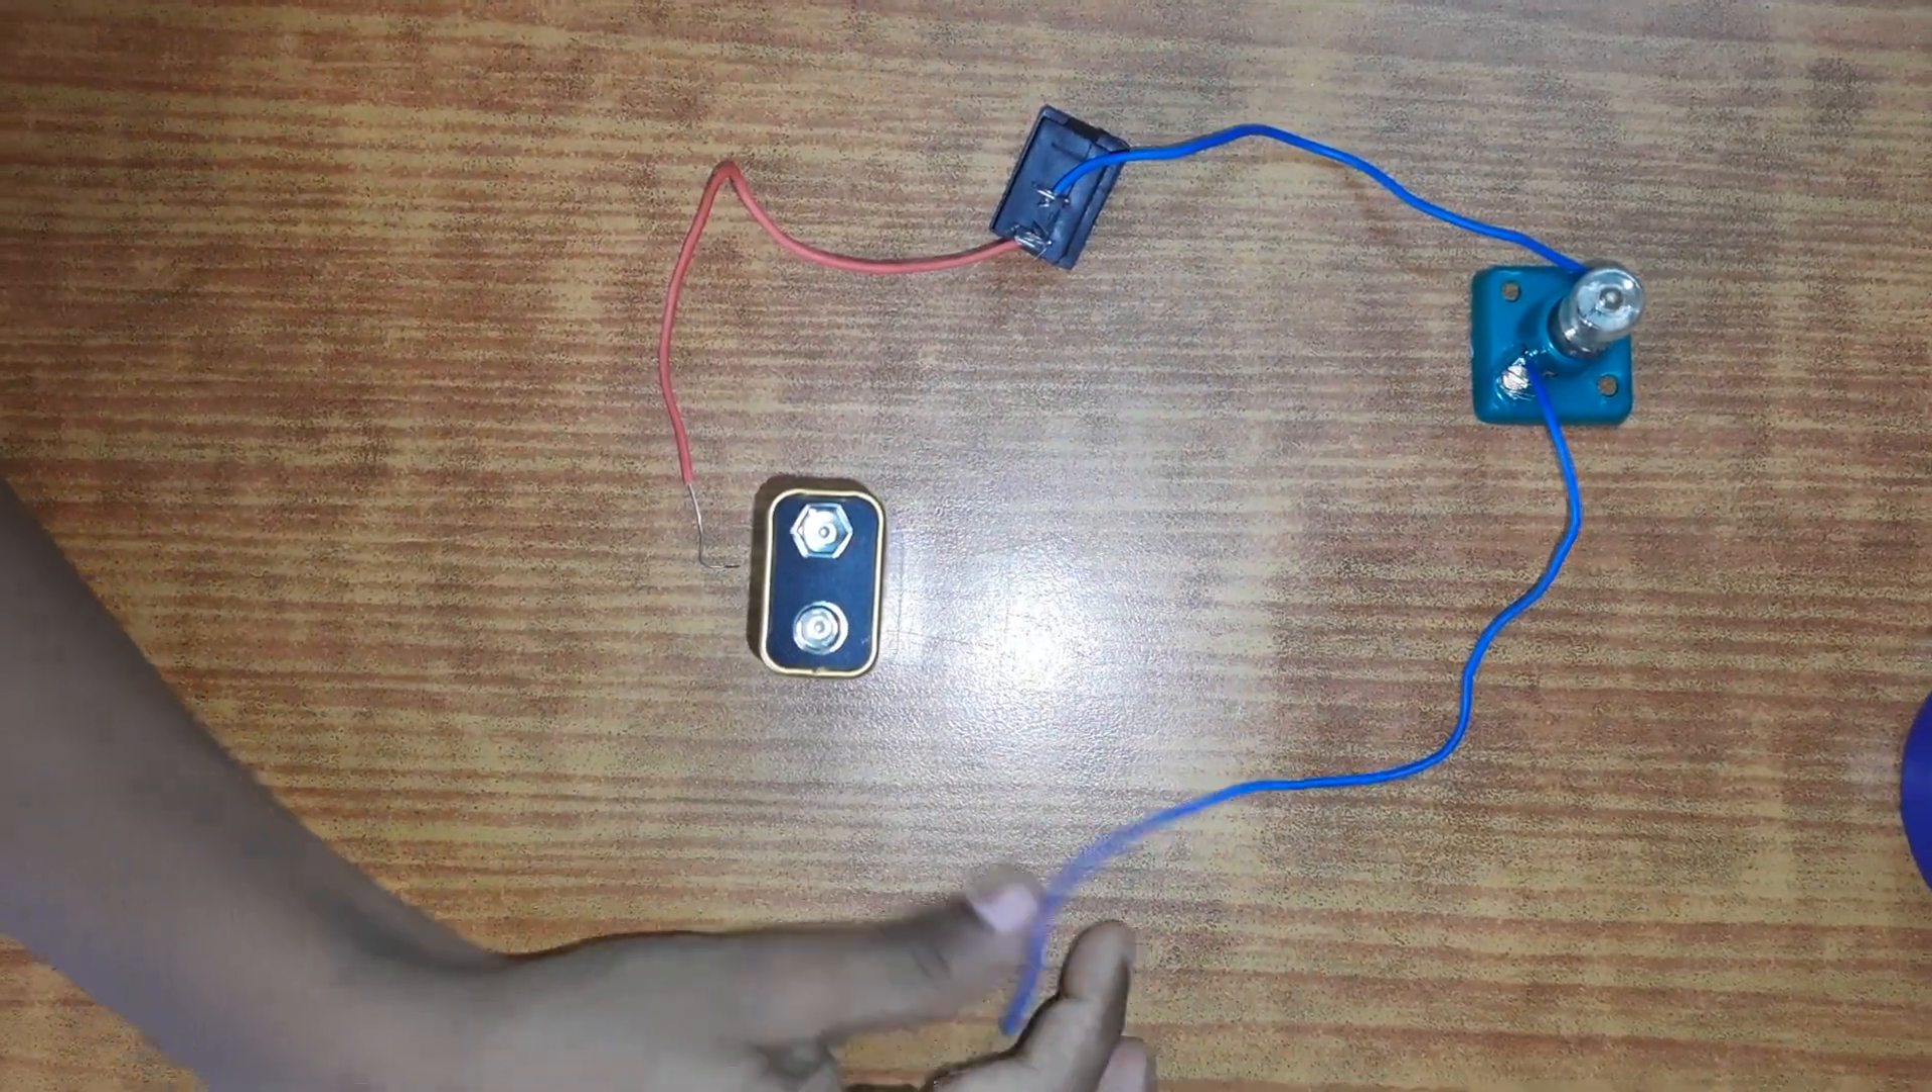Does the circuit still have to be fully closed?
Yes.